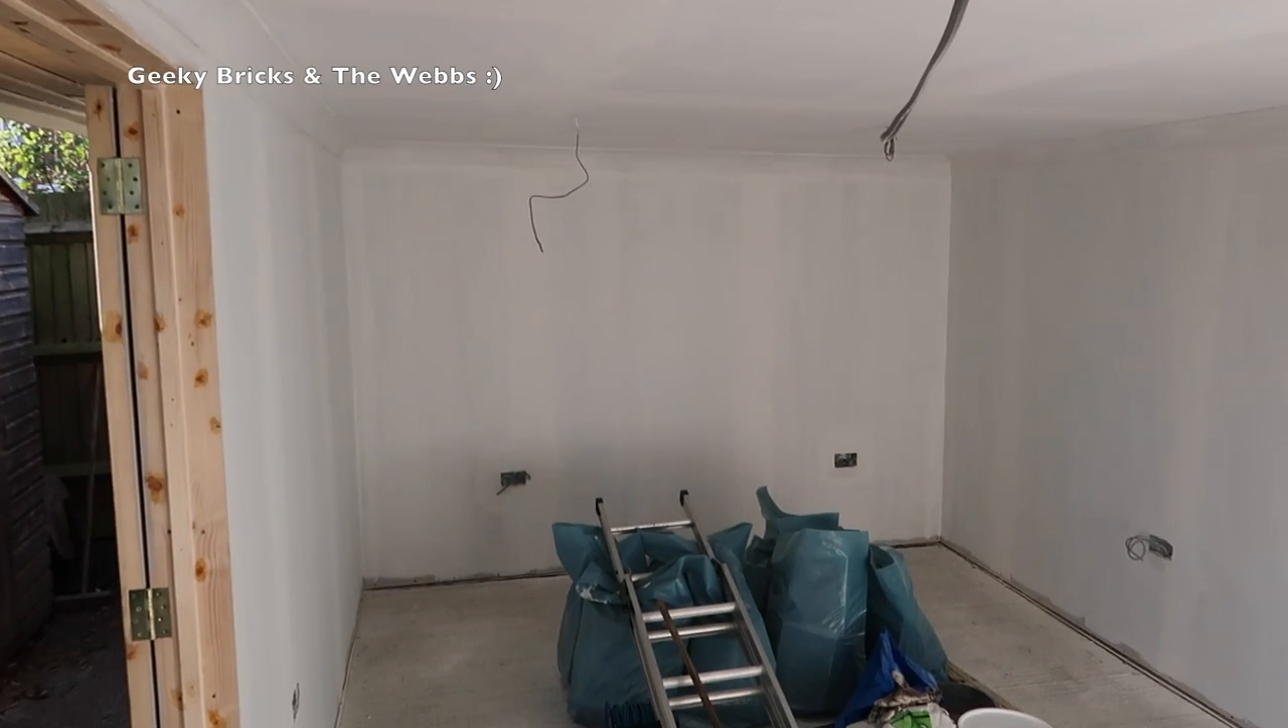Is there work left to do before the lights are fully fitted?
Yes.